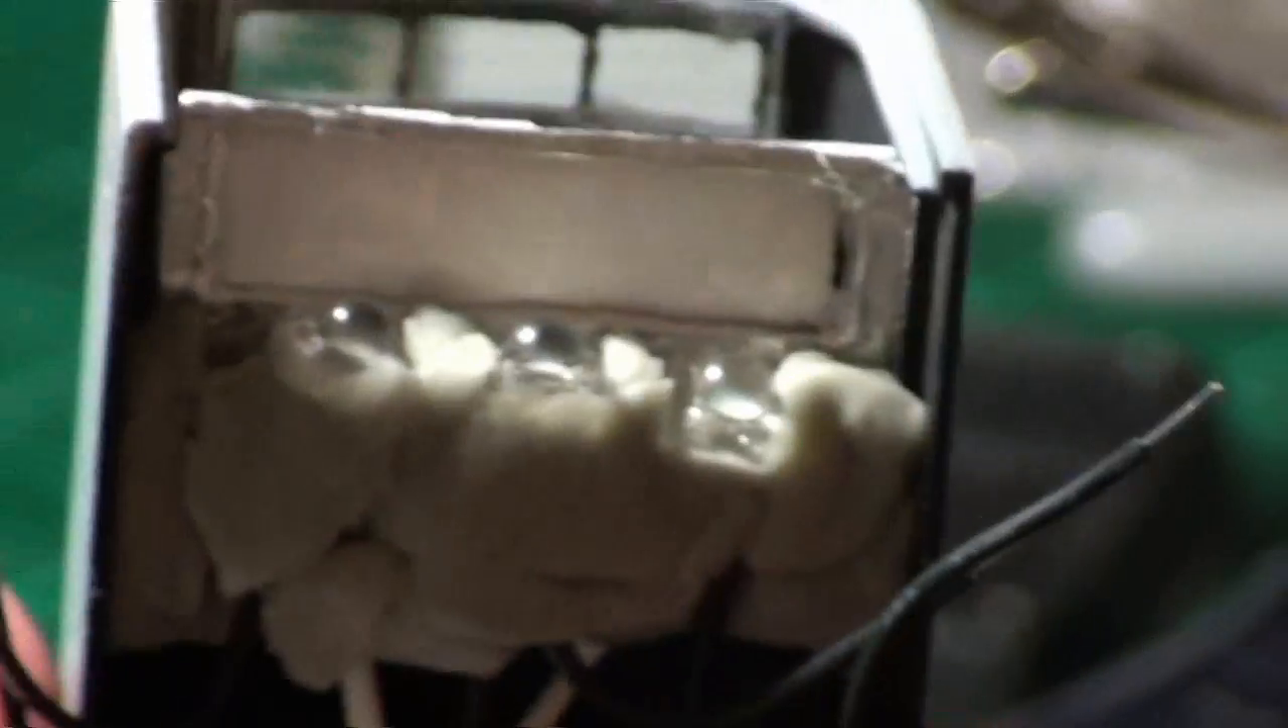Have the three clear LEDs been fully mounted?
Yes.